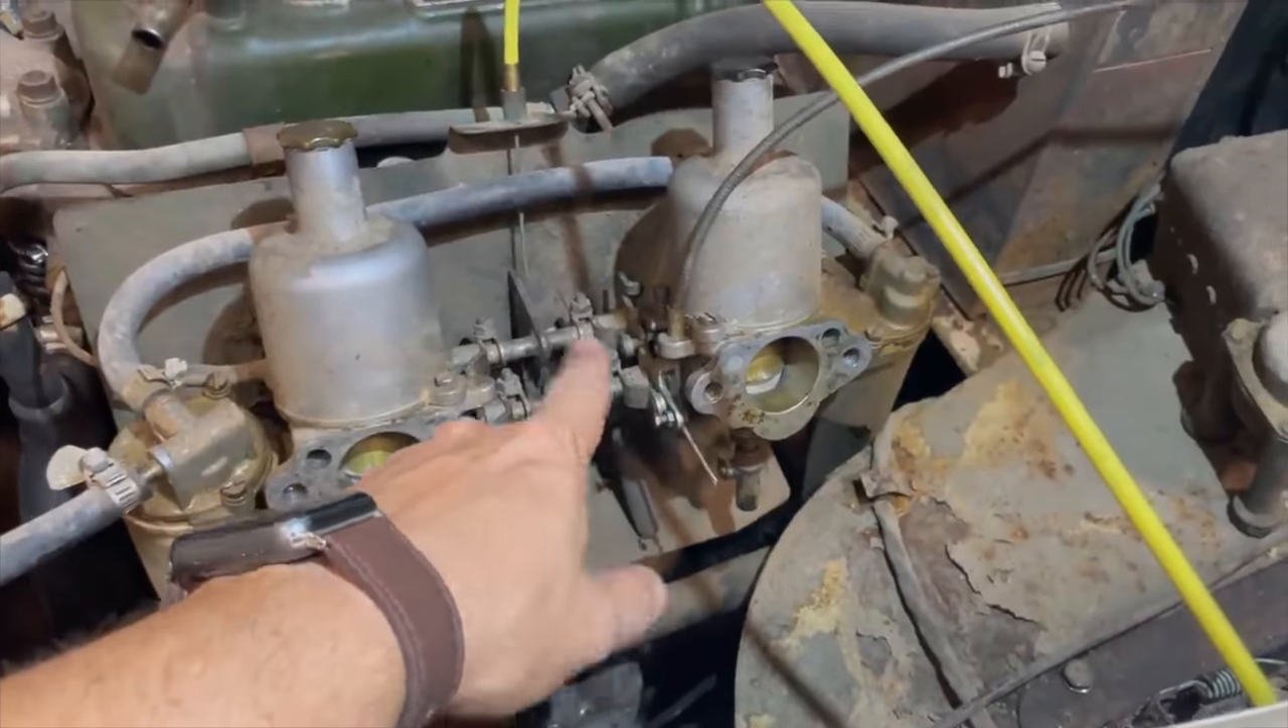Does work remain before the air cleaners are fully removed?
No.